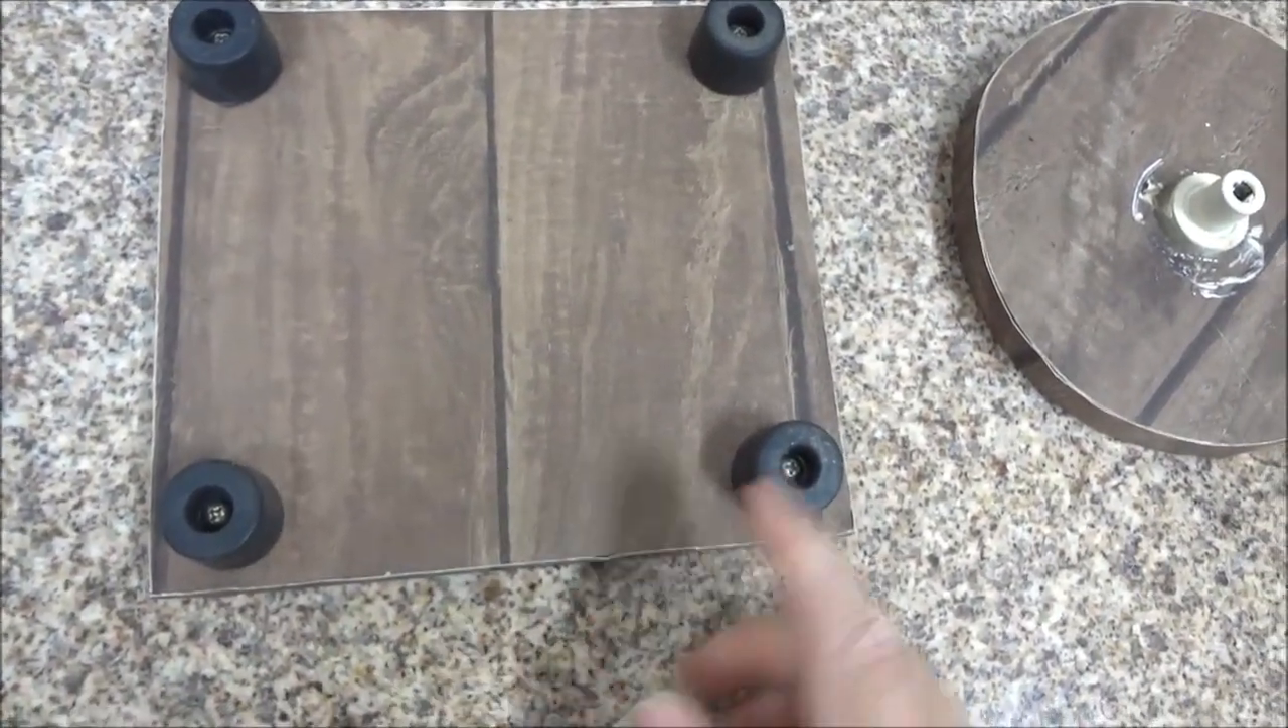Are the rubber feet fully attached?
Yes.